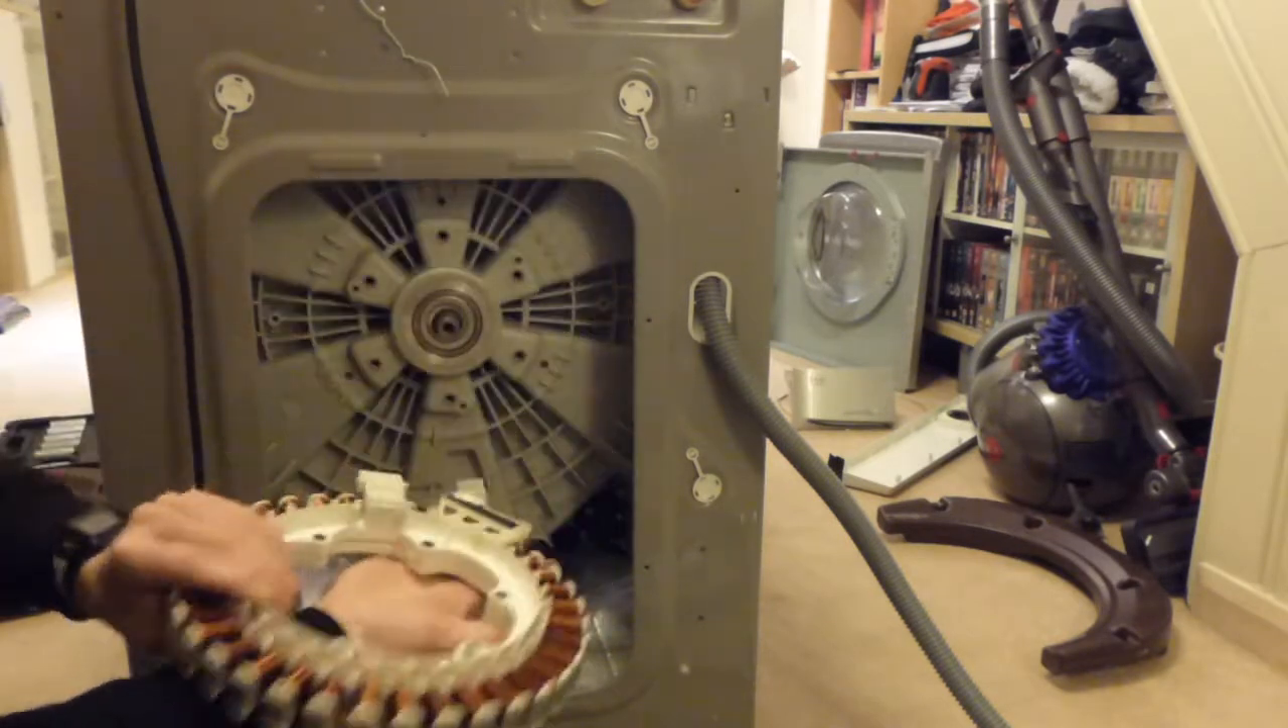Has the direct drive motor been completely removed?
Yes.